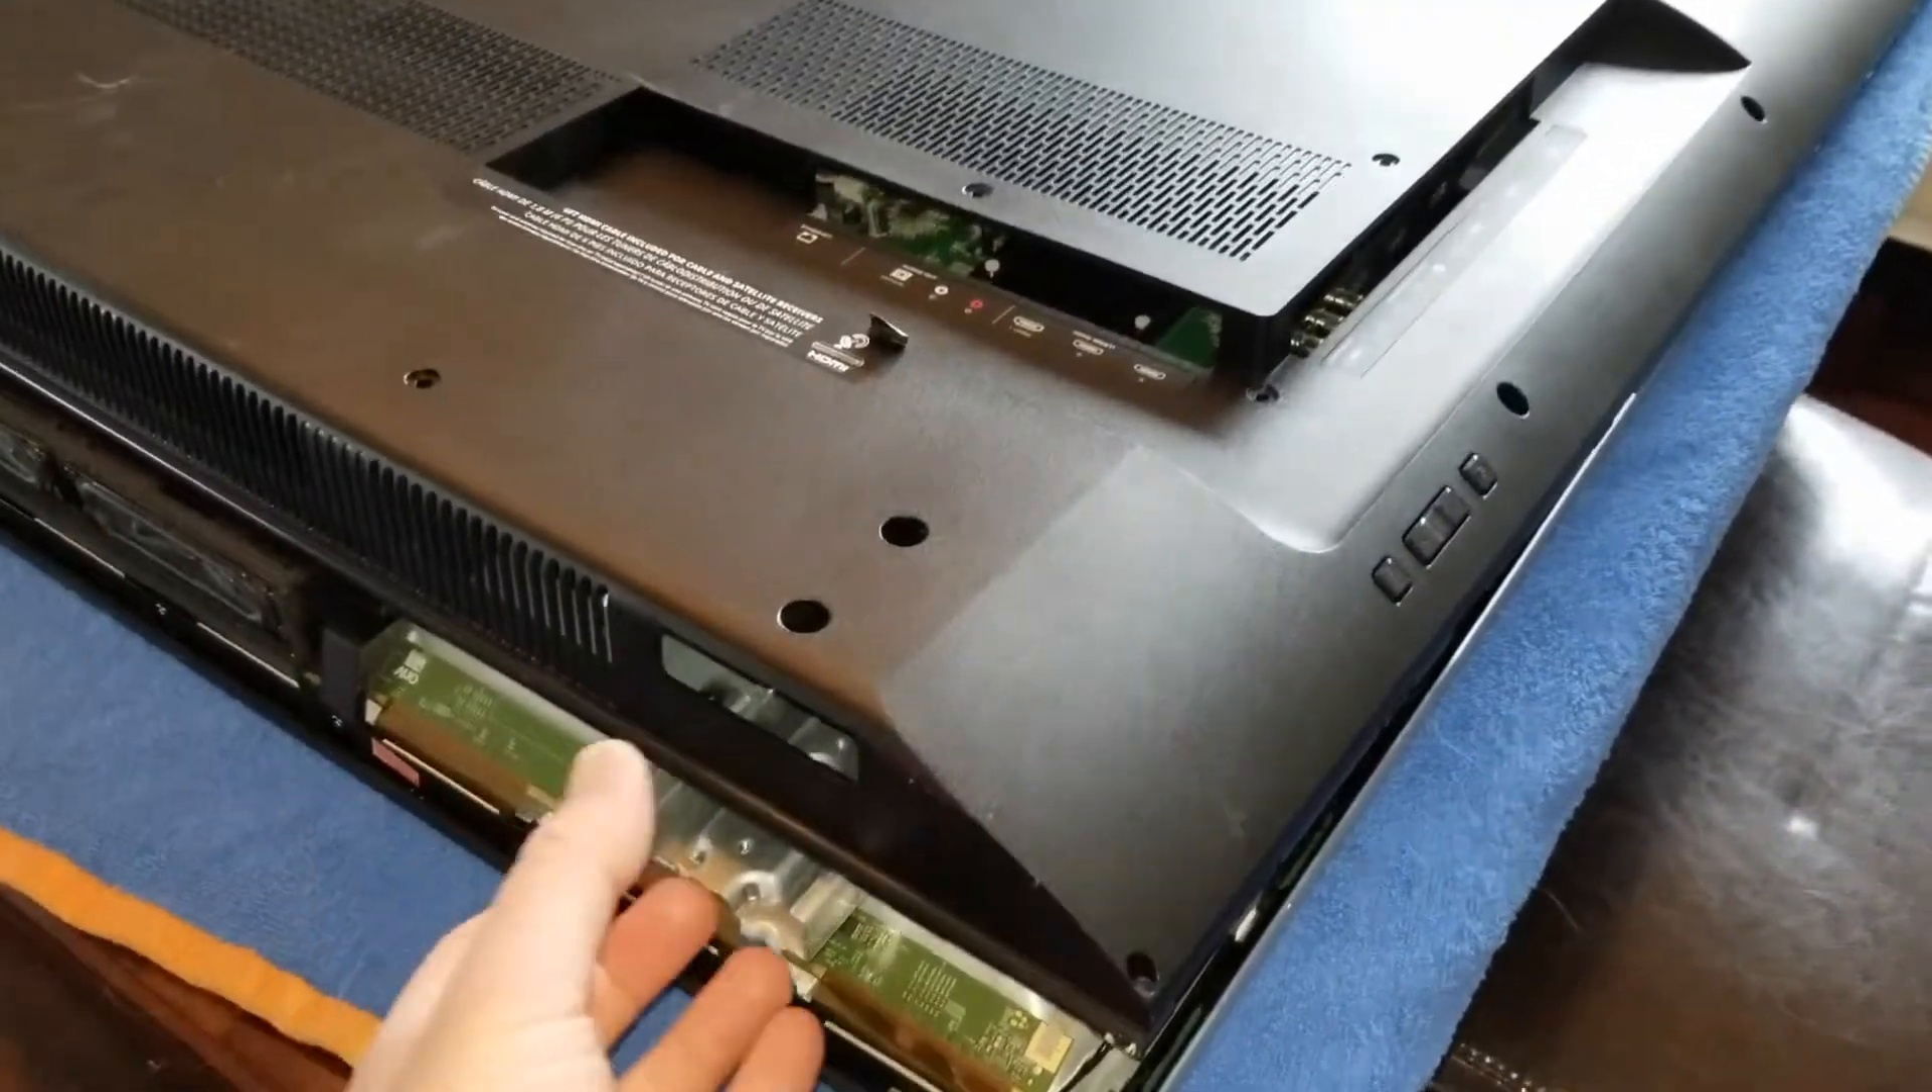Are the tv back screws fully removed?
Yes.